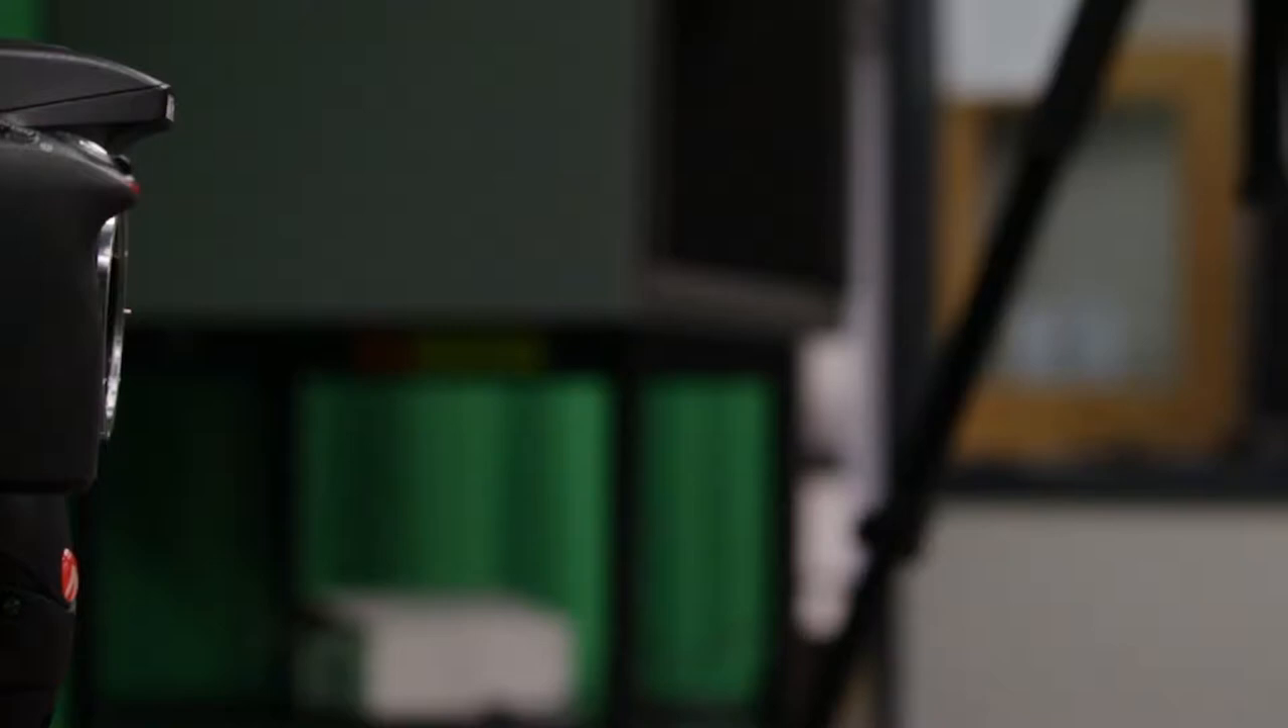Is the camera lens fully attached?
No.